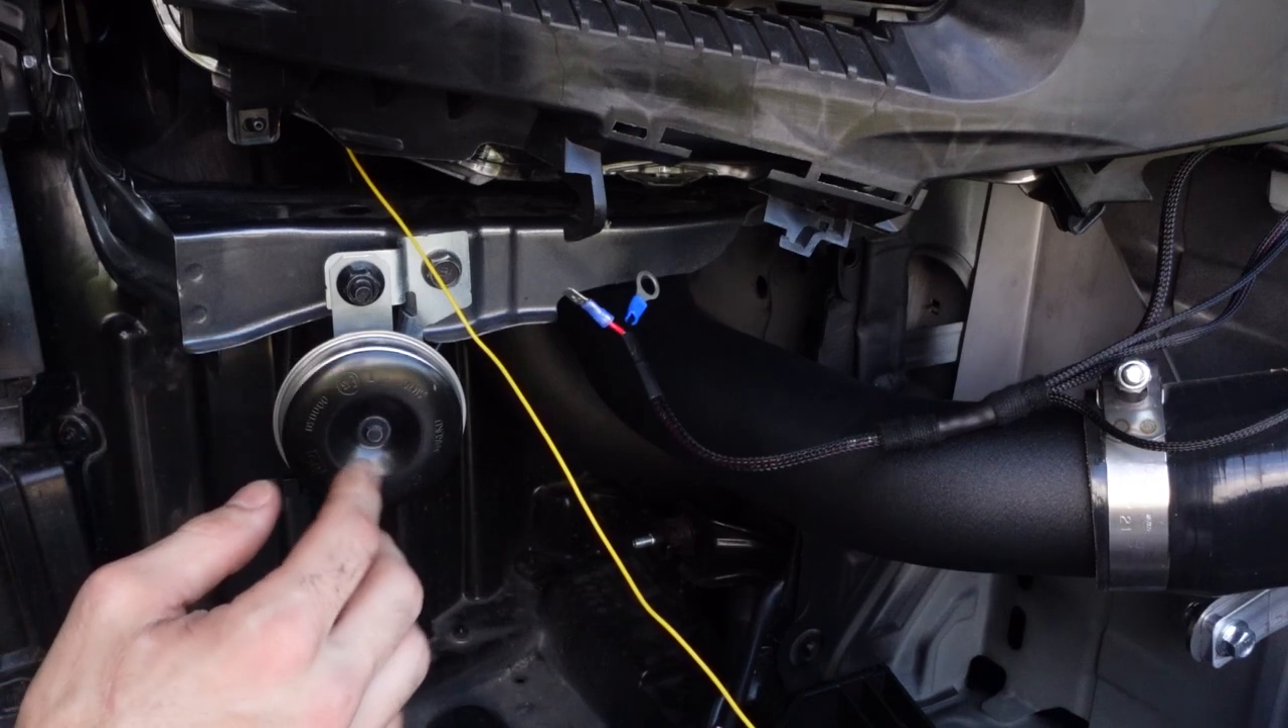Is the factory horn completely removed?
No.